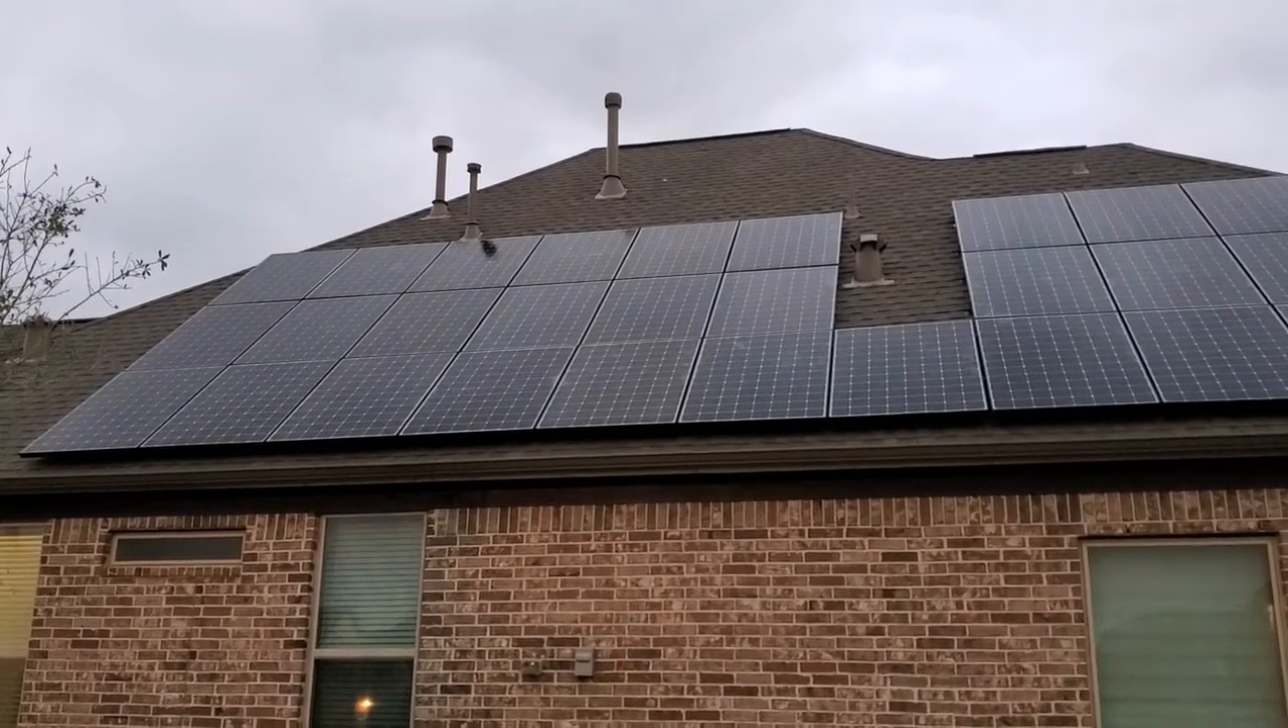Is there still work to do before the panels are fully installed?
No.